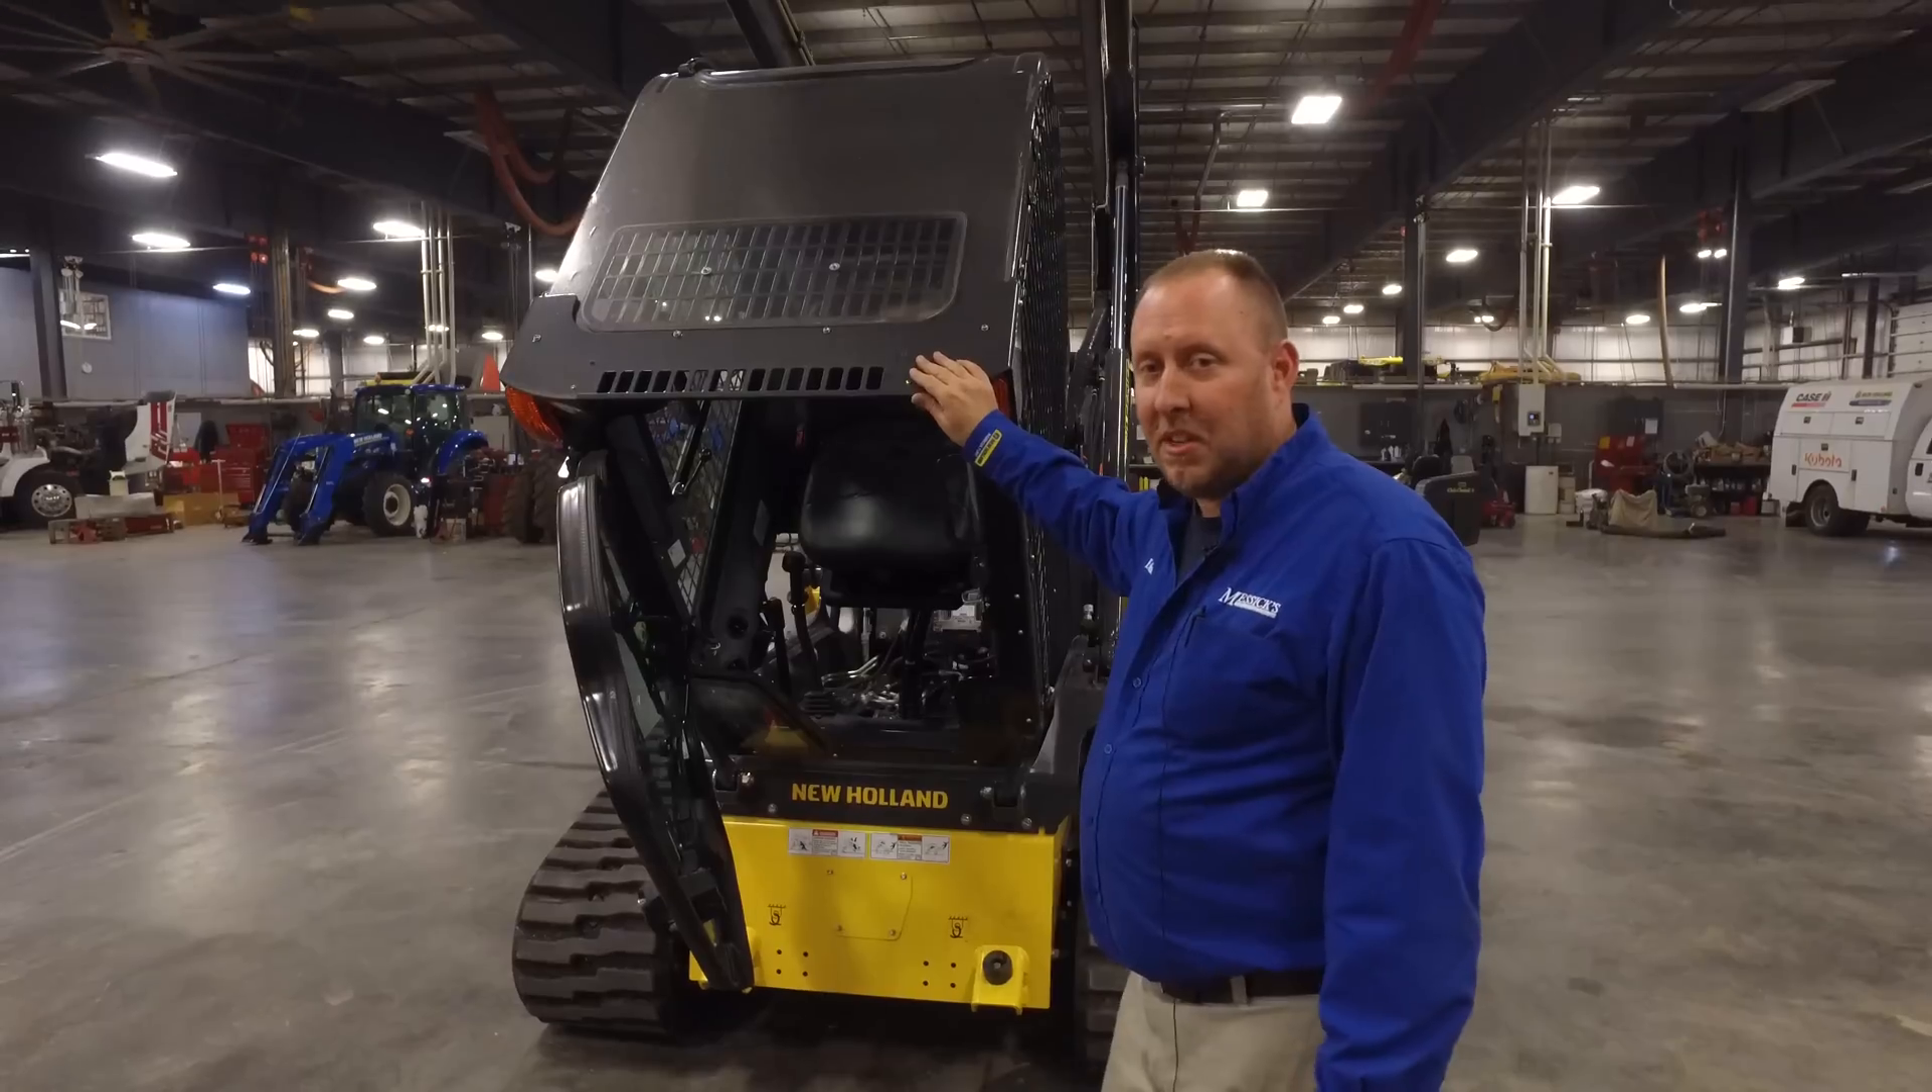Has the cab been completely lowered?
No.